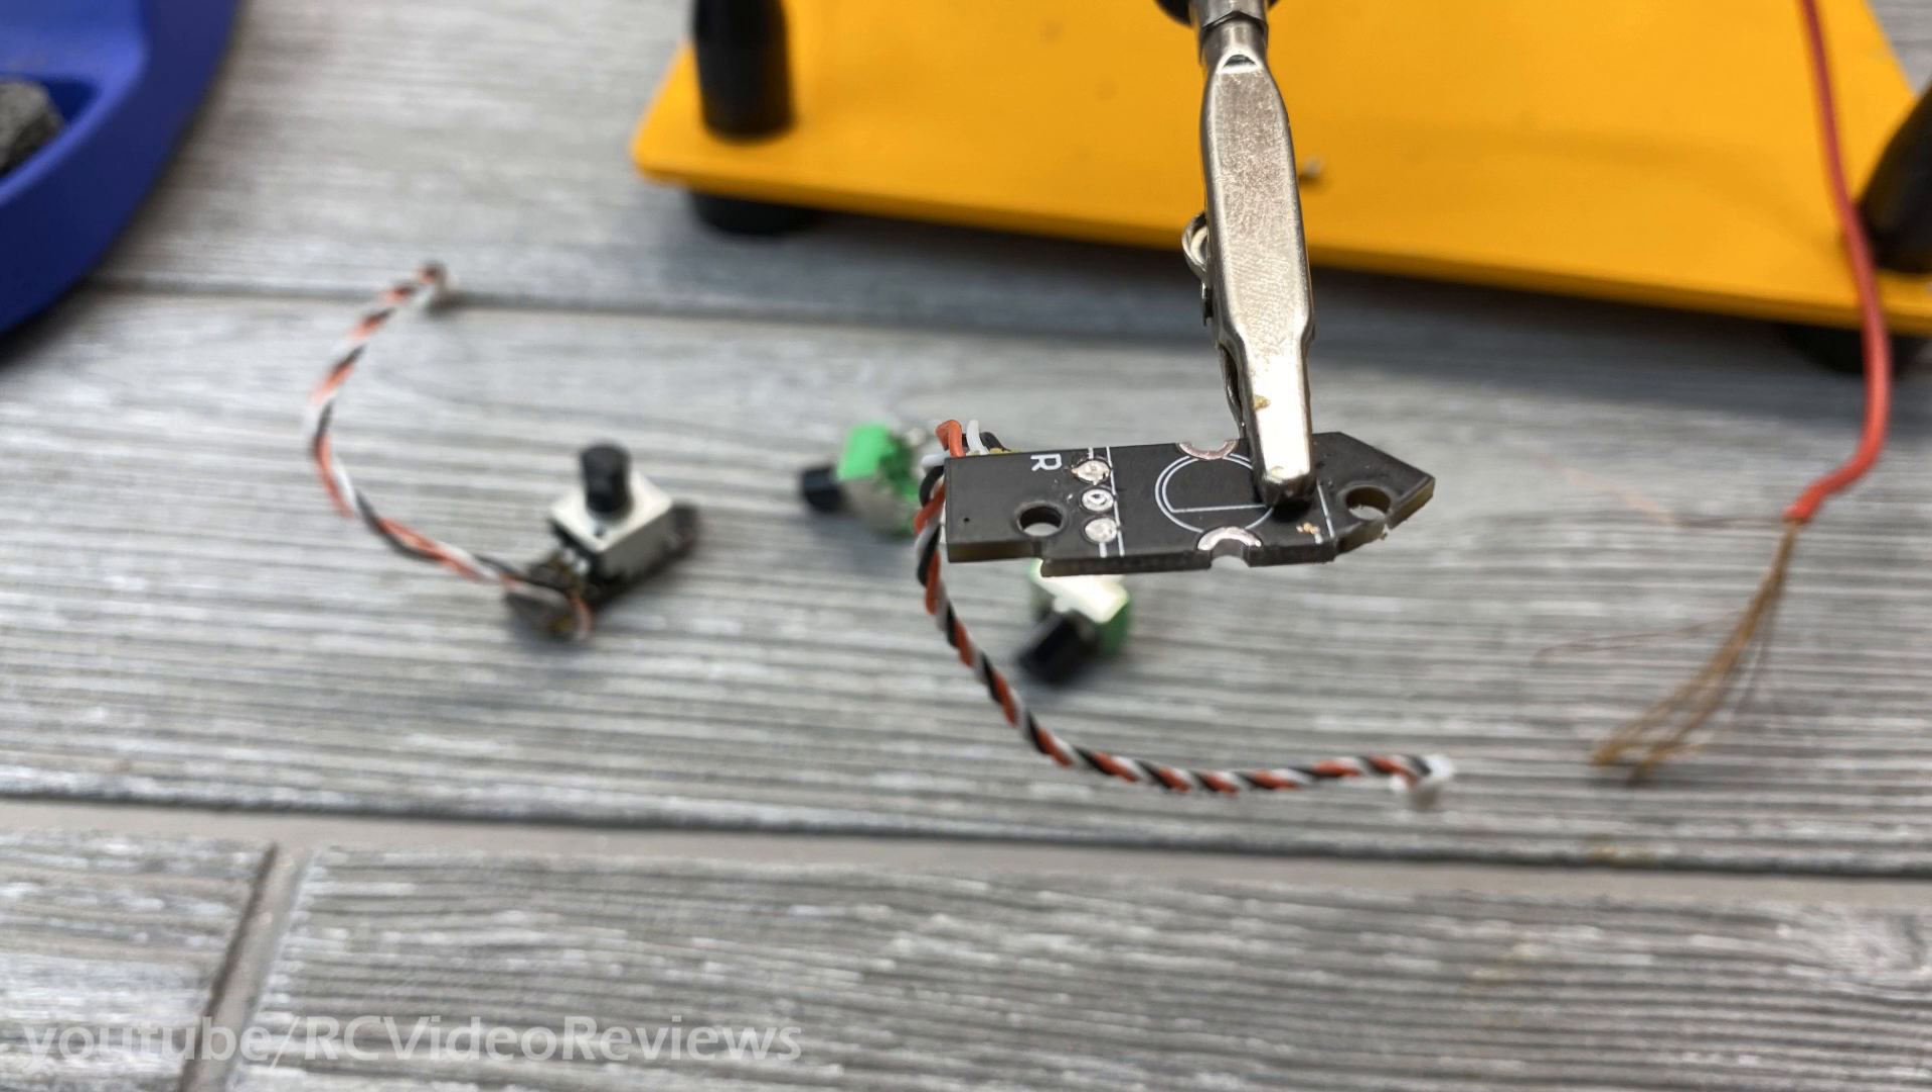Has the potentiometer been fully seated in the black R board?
No.